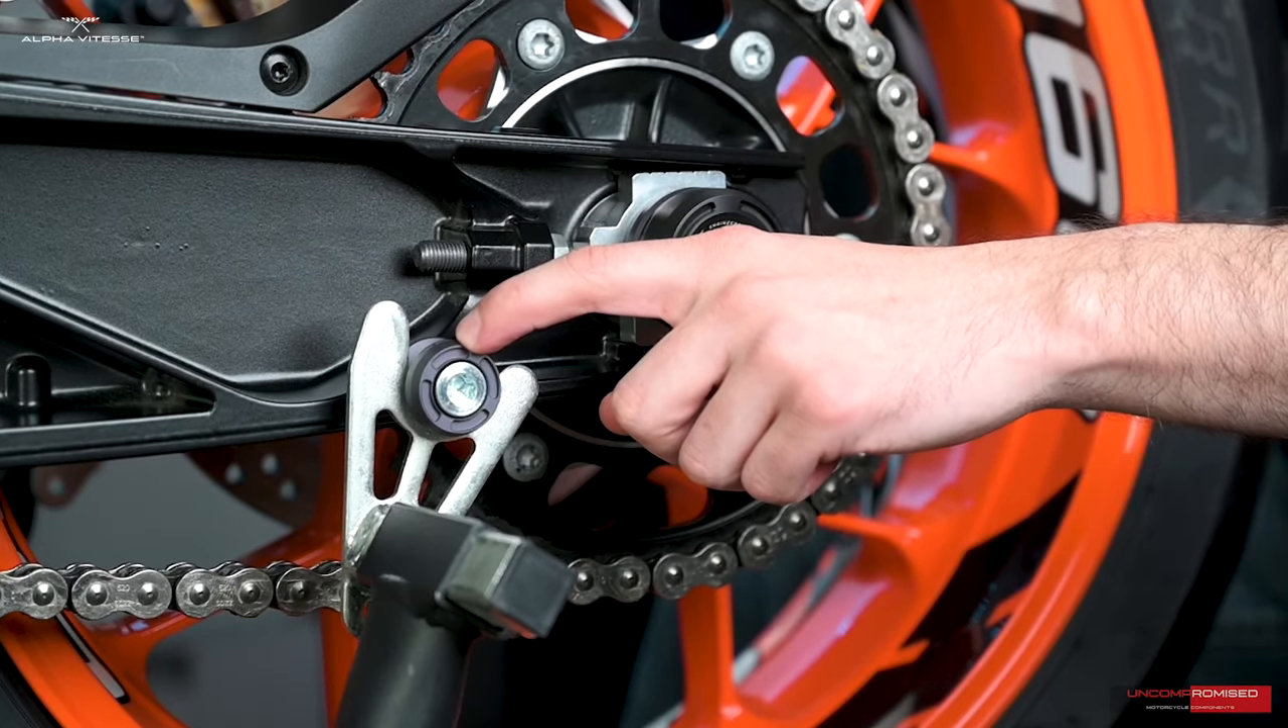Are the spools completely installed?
Yes.